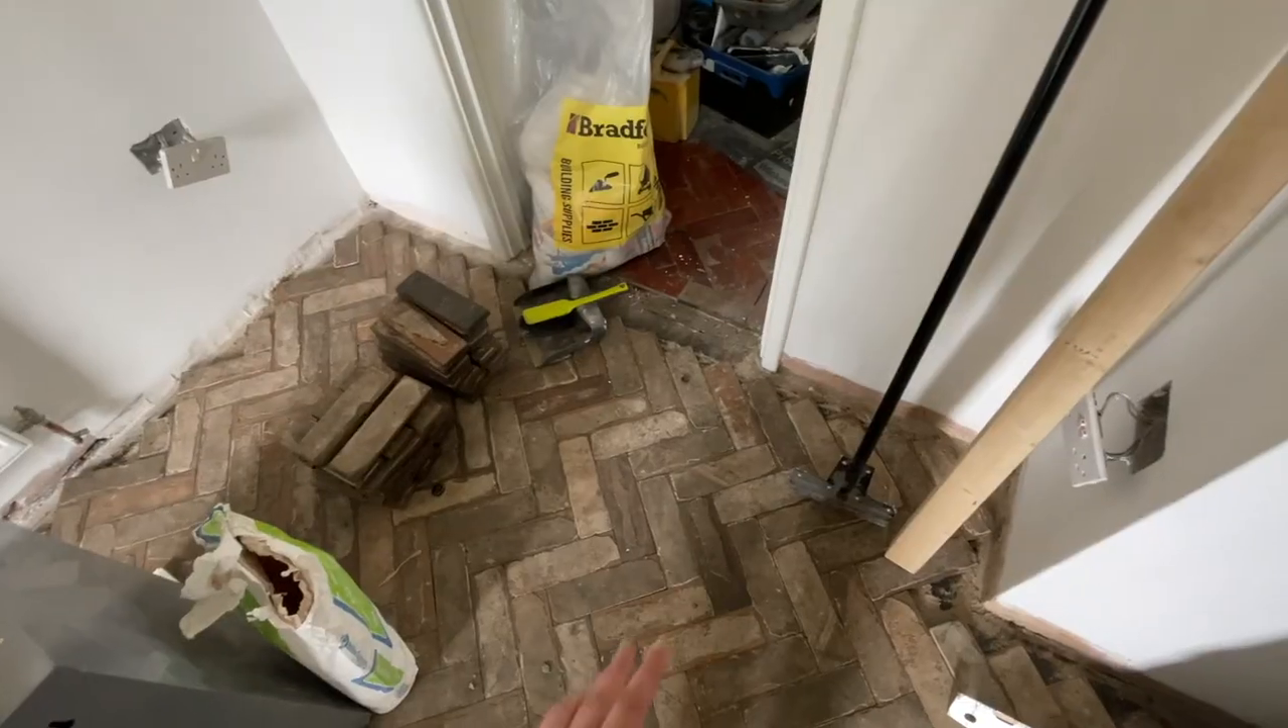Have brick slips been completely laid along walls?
No.